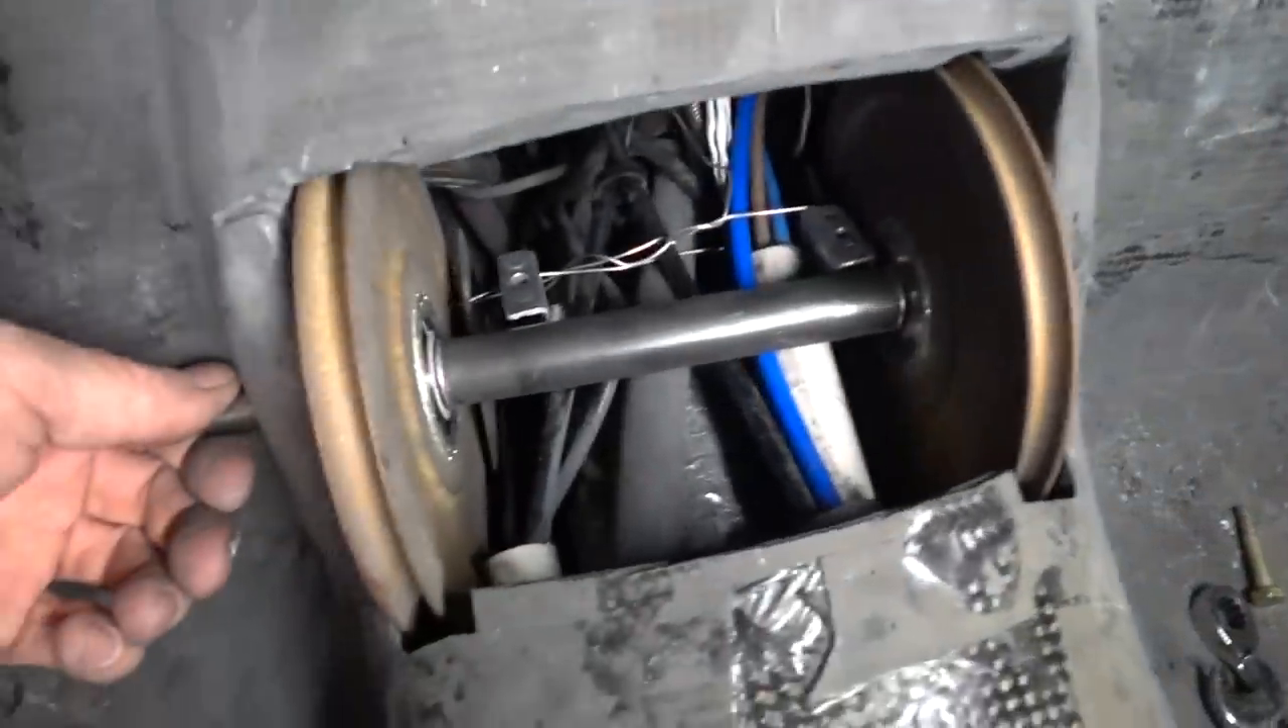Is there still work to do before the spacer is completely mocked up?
No.